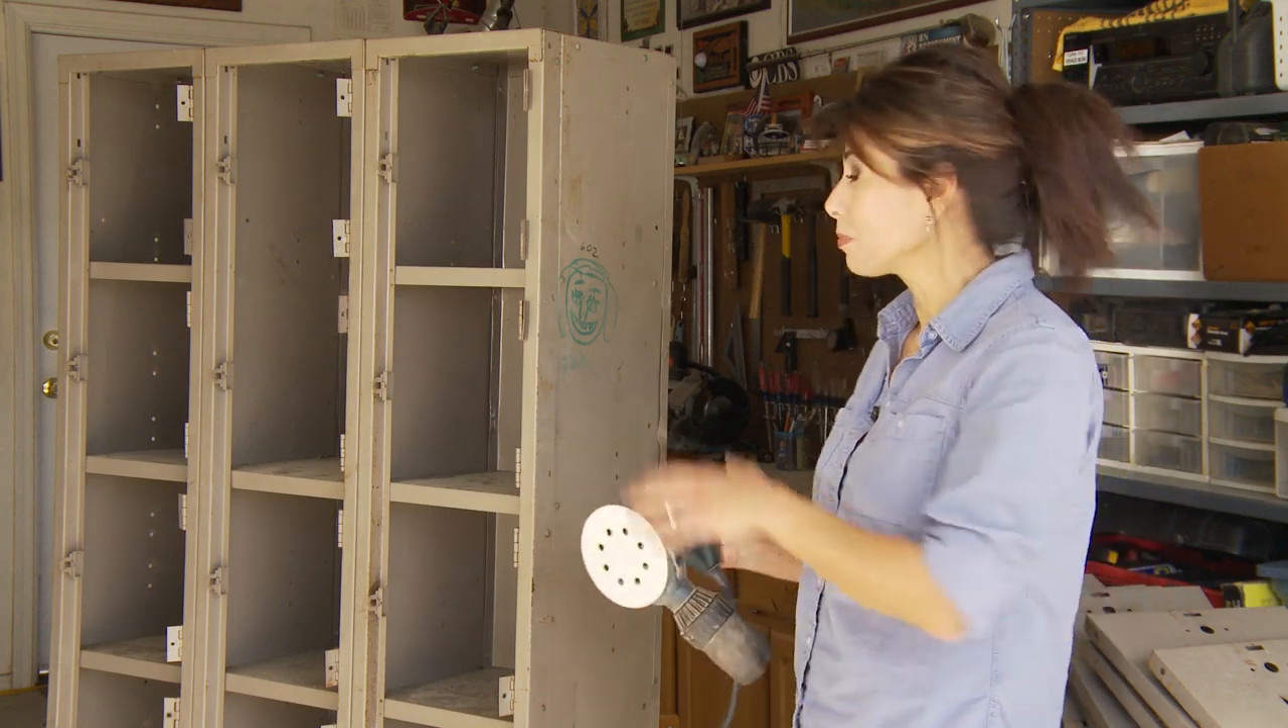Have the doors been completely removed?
Yes.